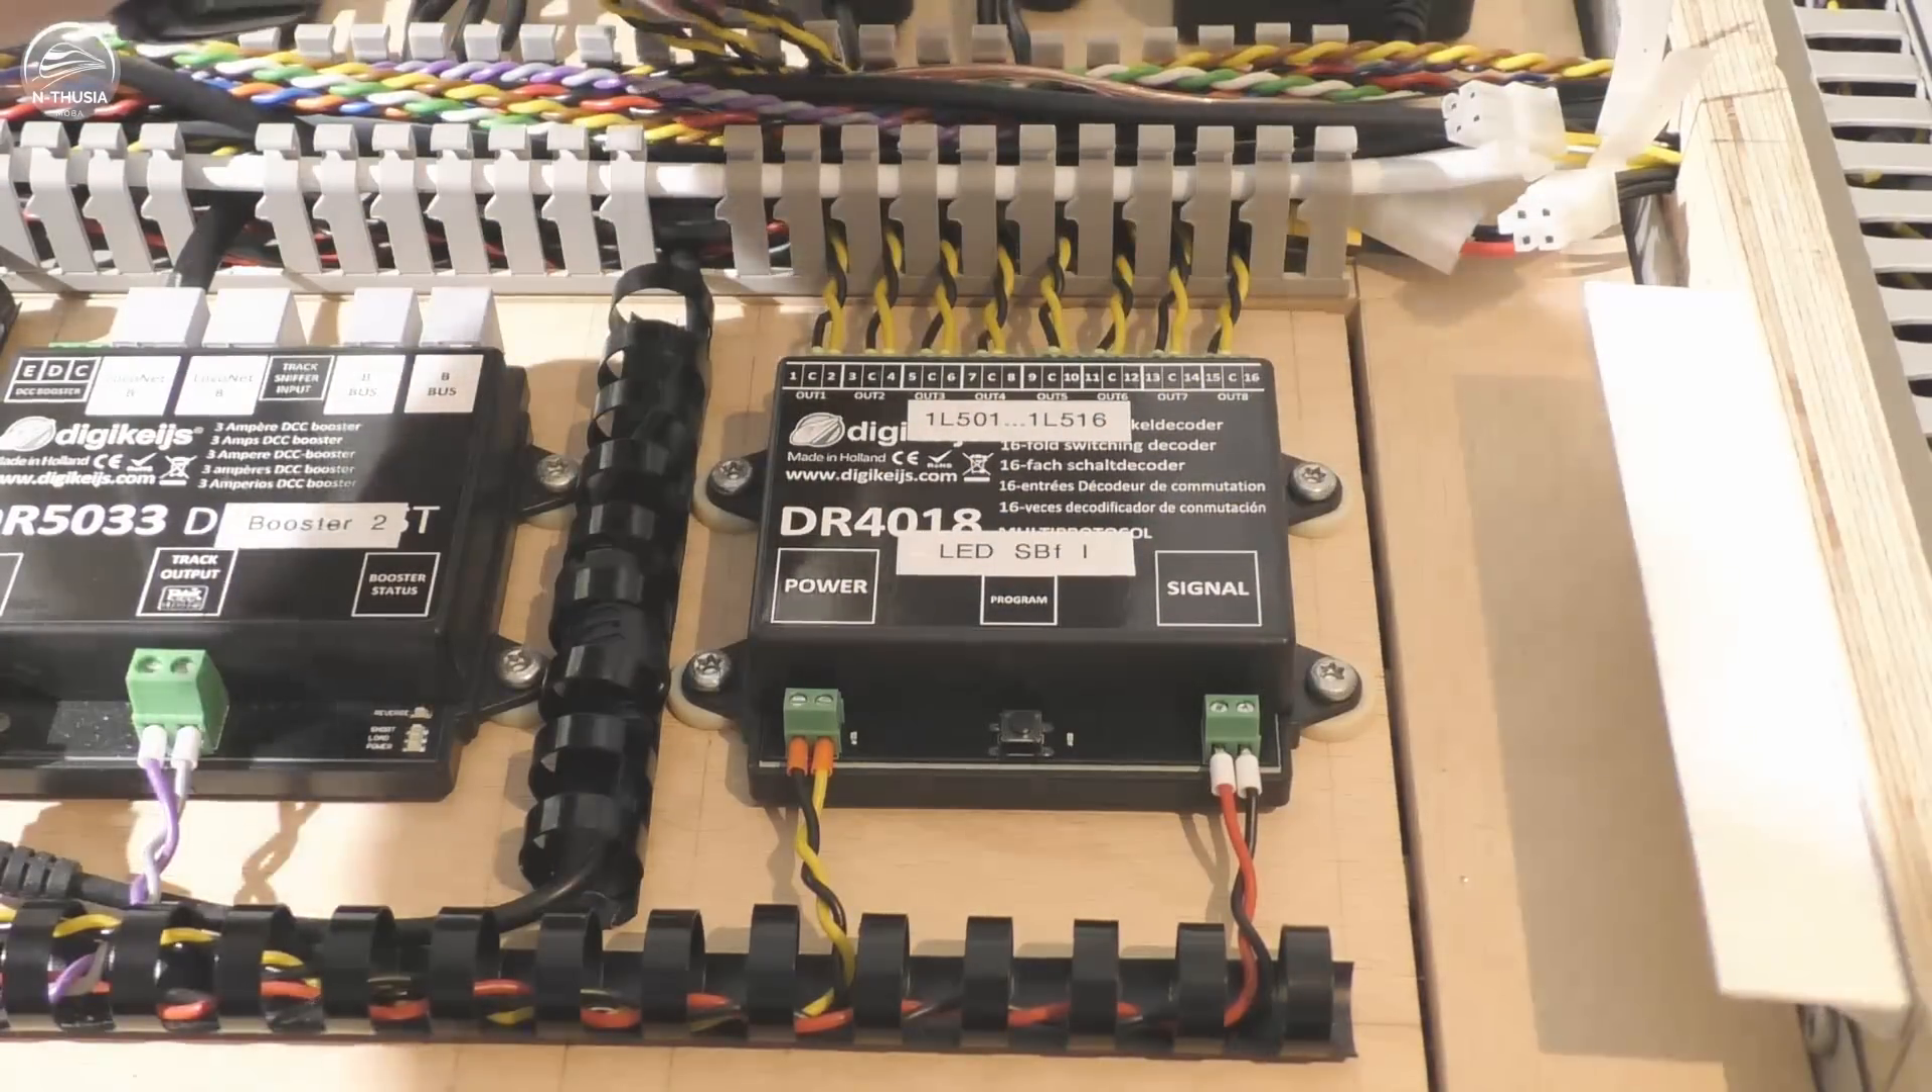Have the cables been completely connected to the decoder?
Yes.